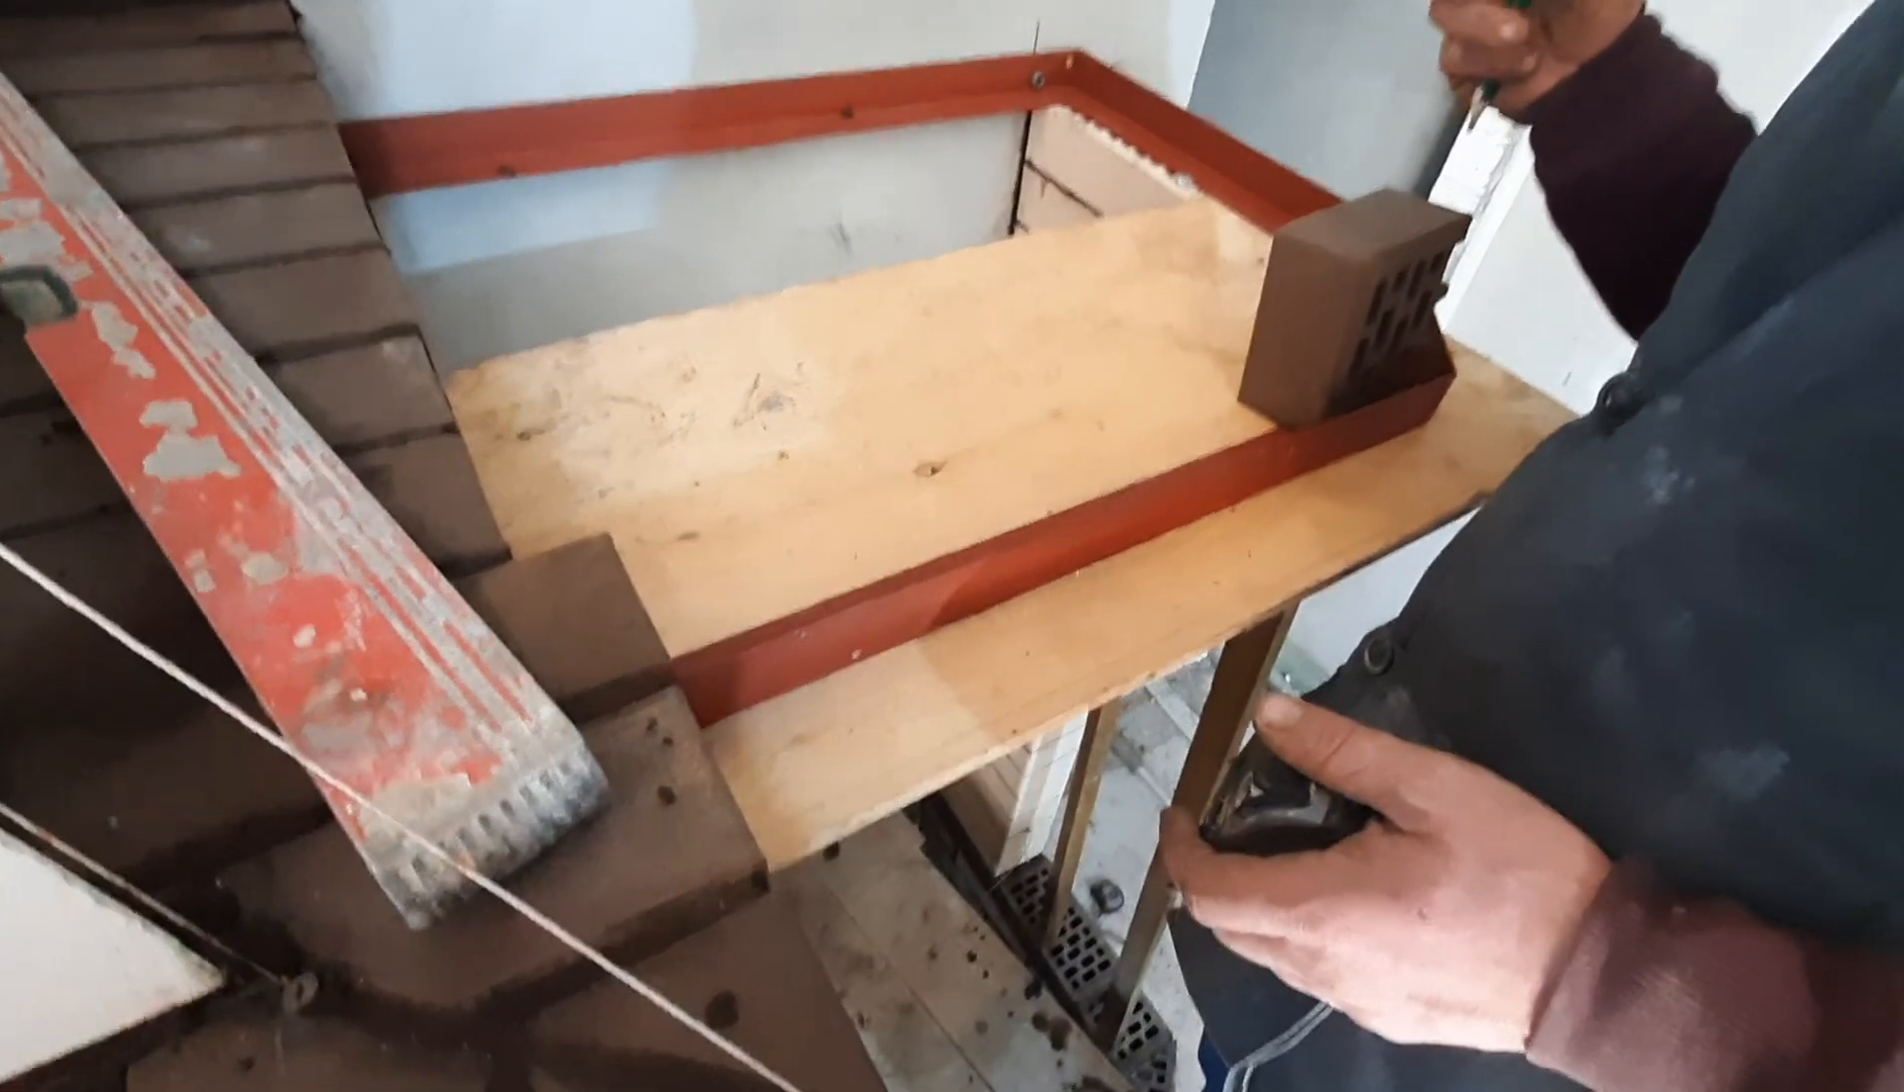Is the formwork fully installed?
Yes.